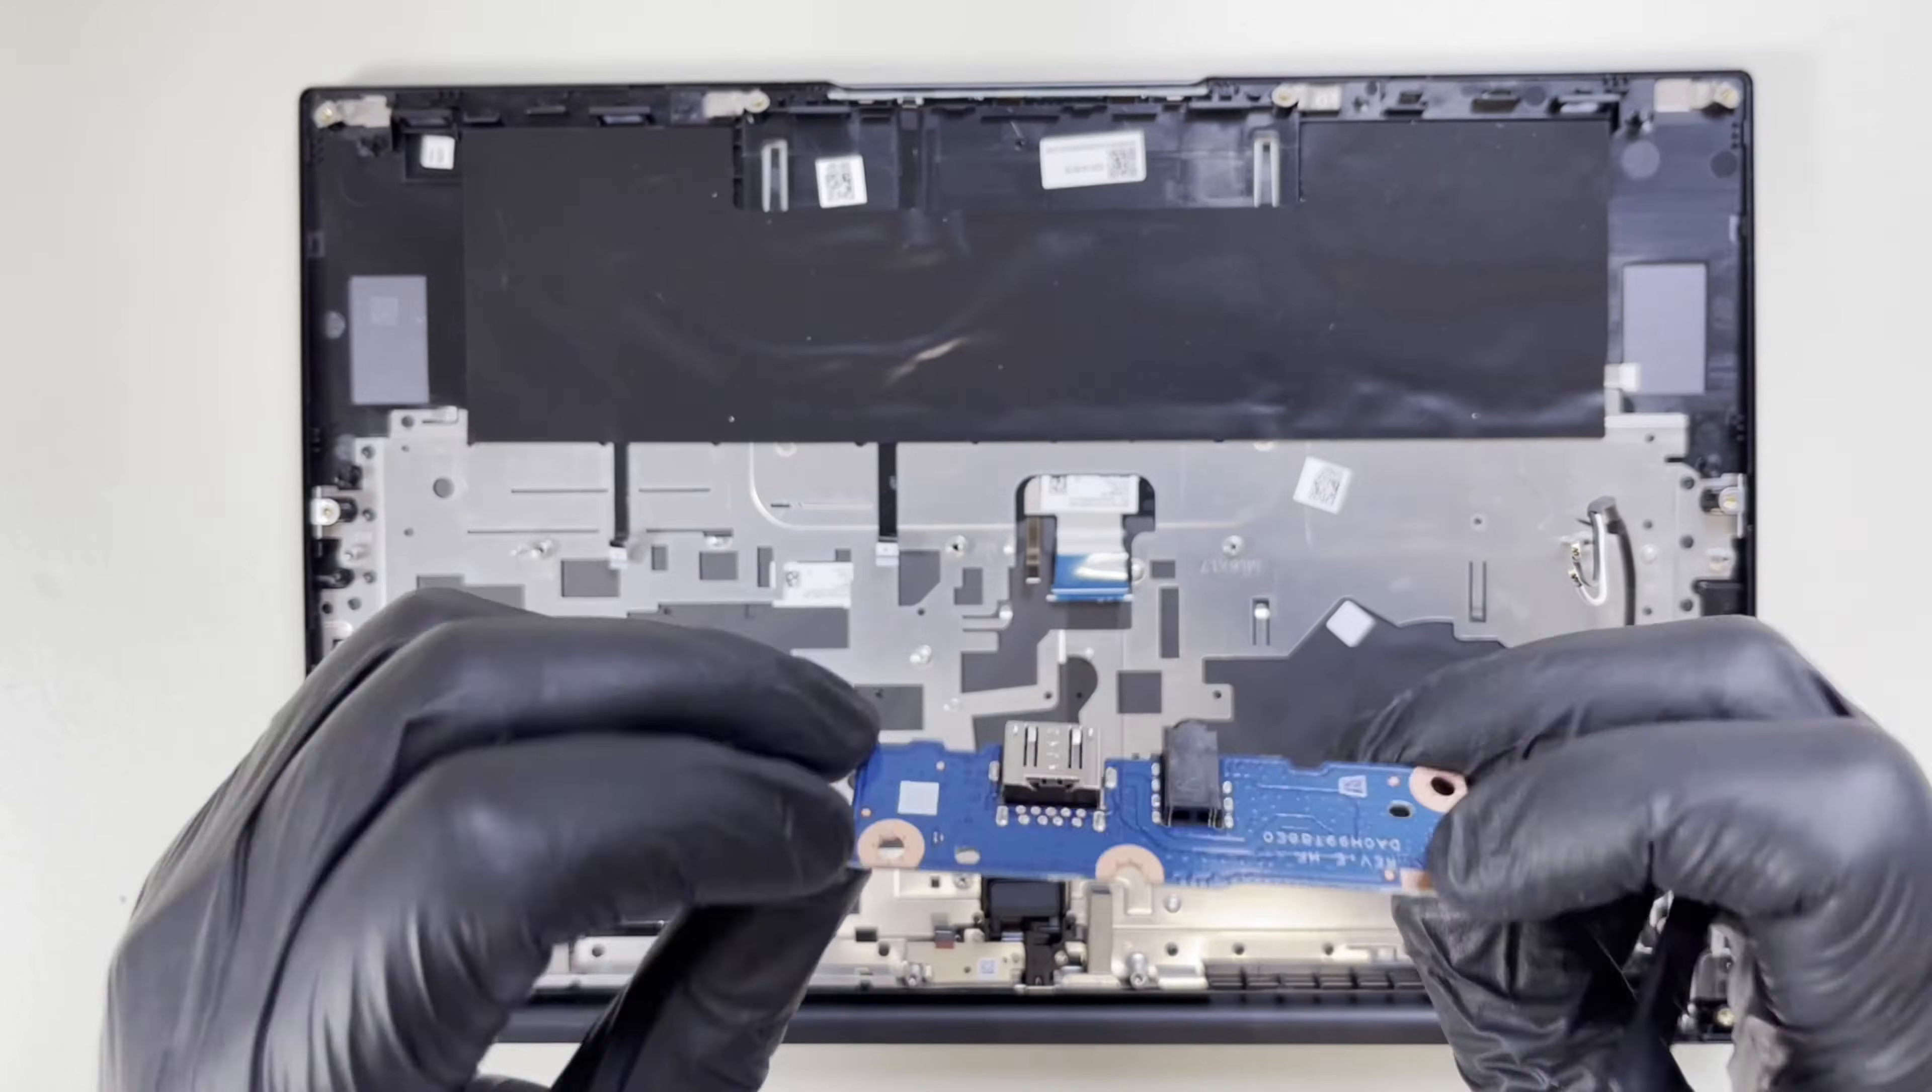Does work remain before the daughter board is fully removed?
No.